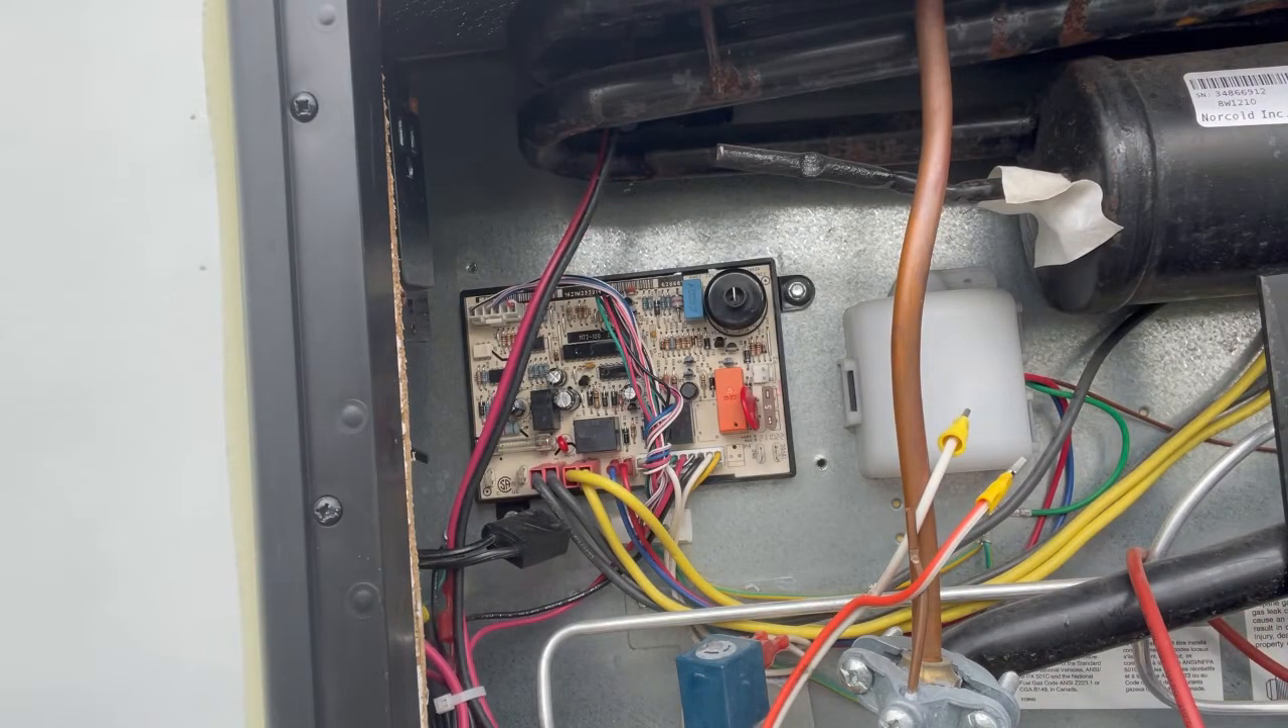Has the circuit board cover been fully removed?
Yes.